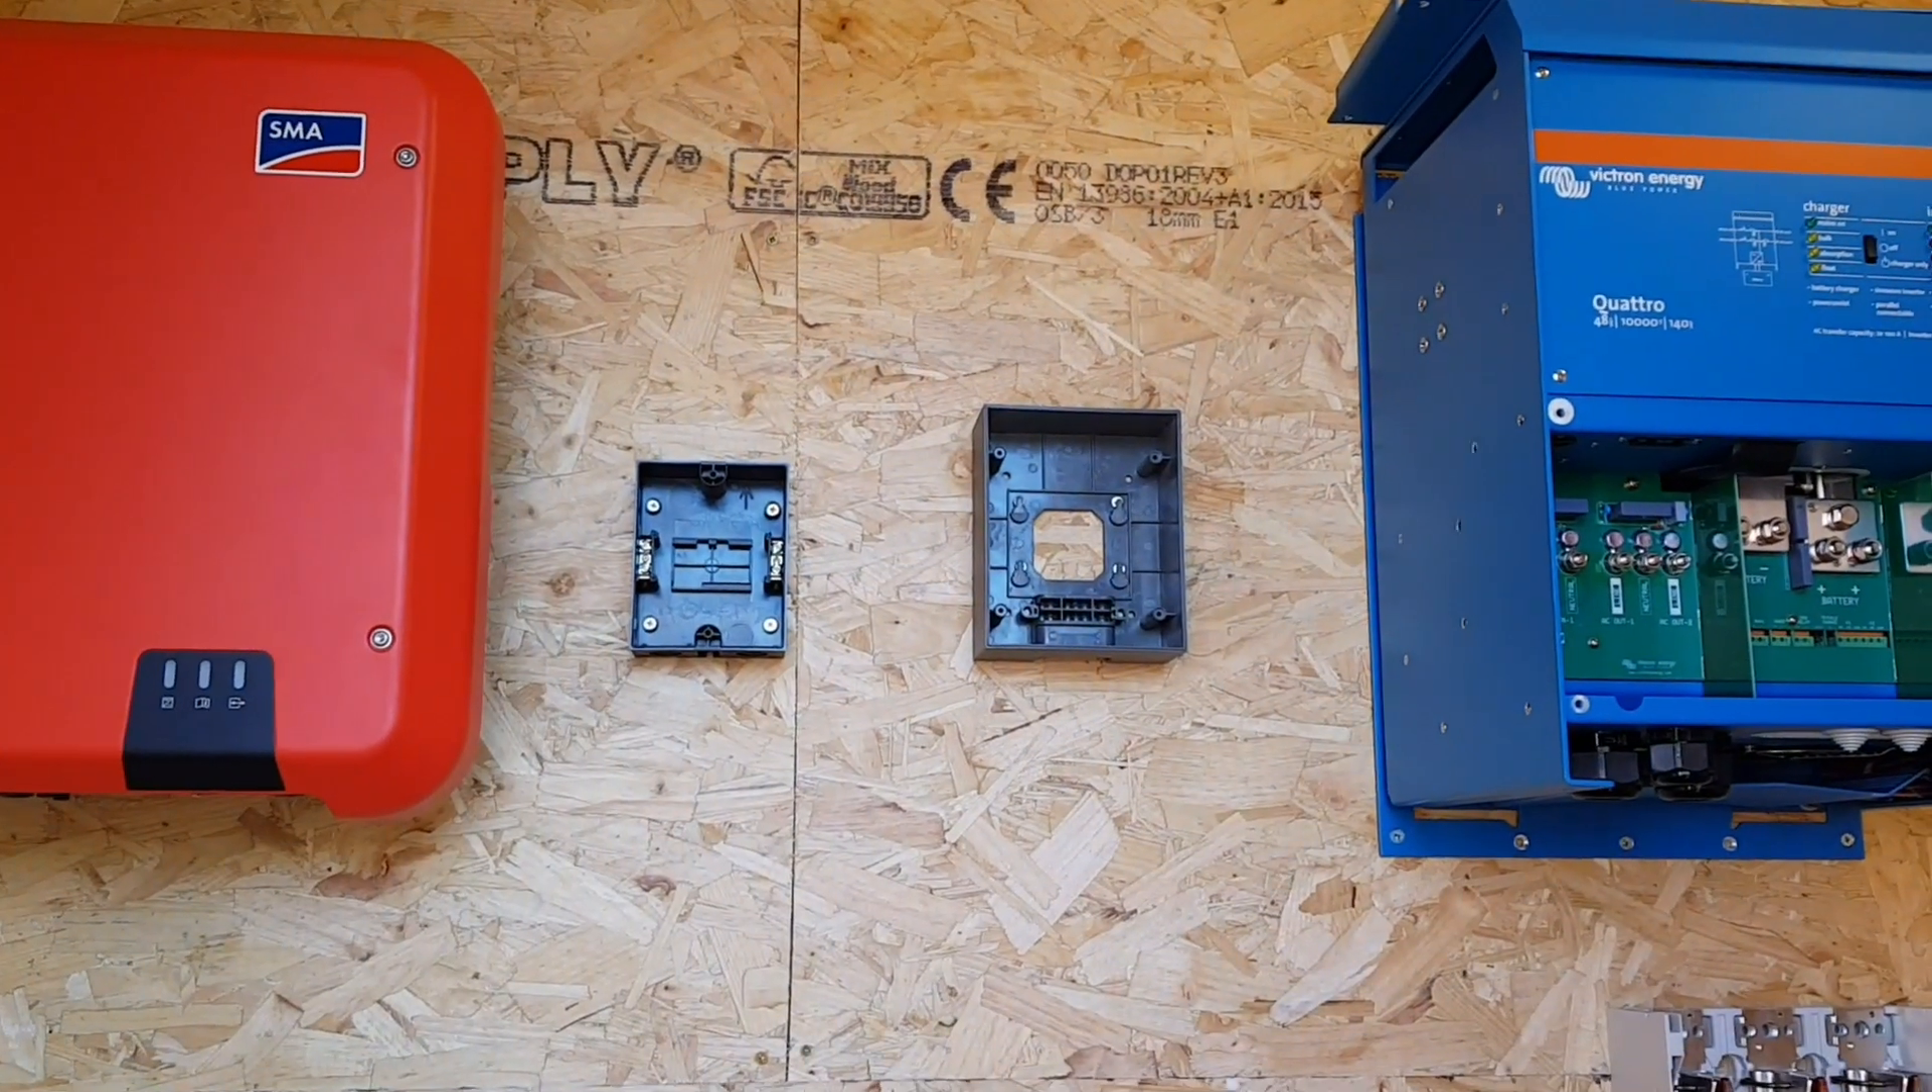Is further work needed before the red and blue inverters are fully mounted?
No.